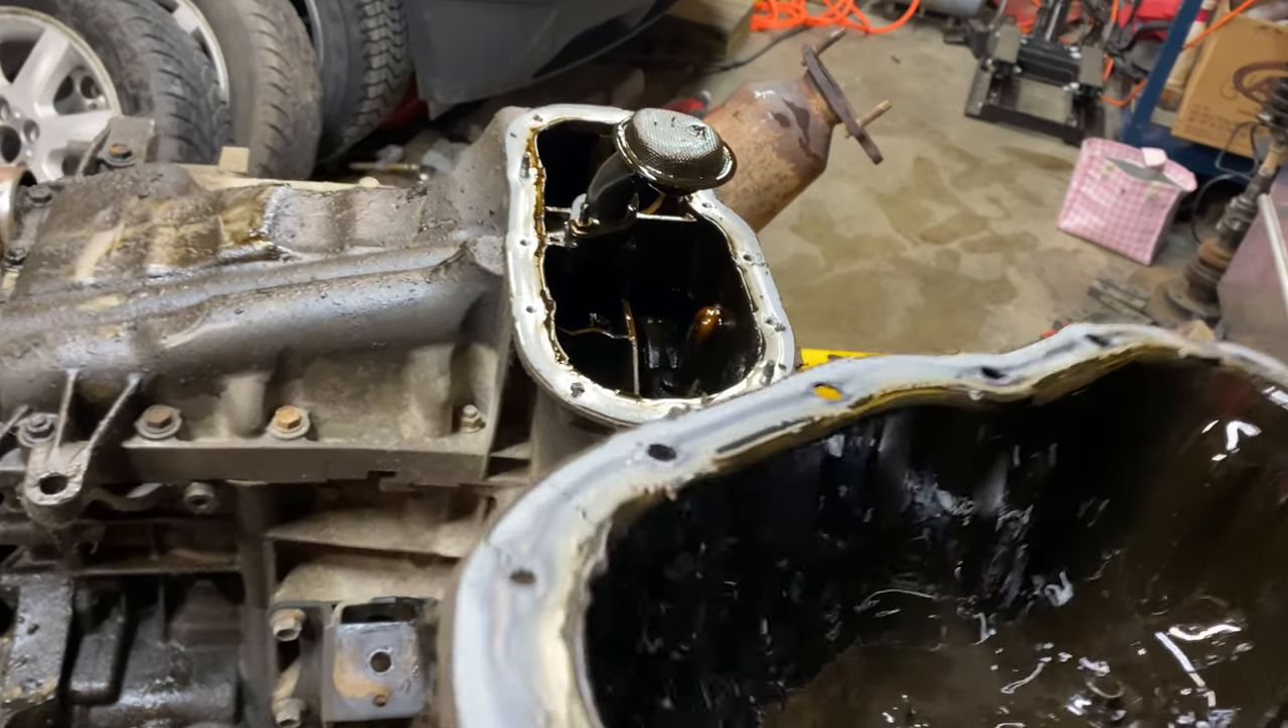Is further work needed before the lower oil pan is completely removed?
No.